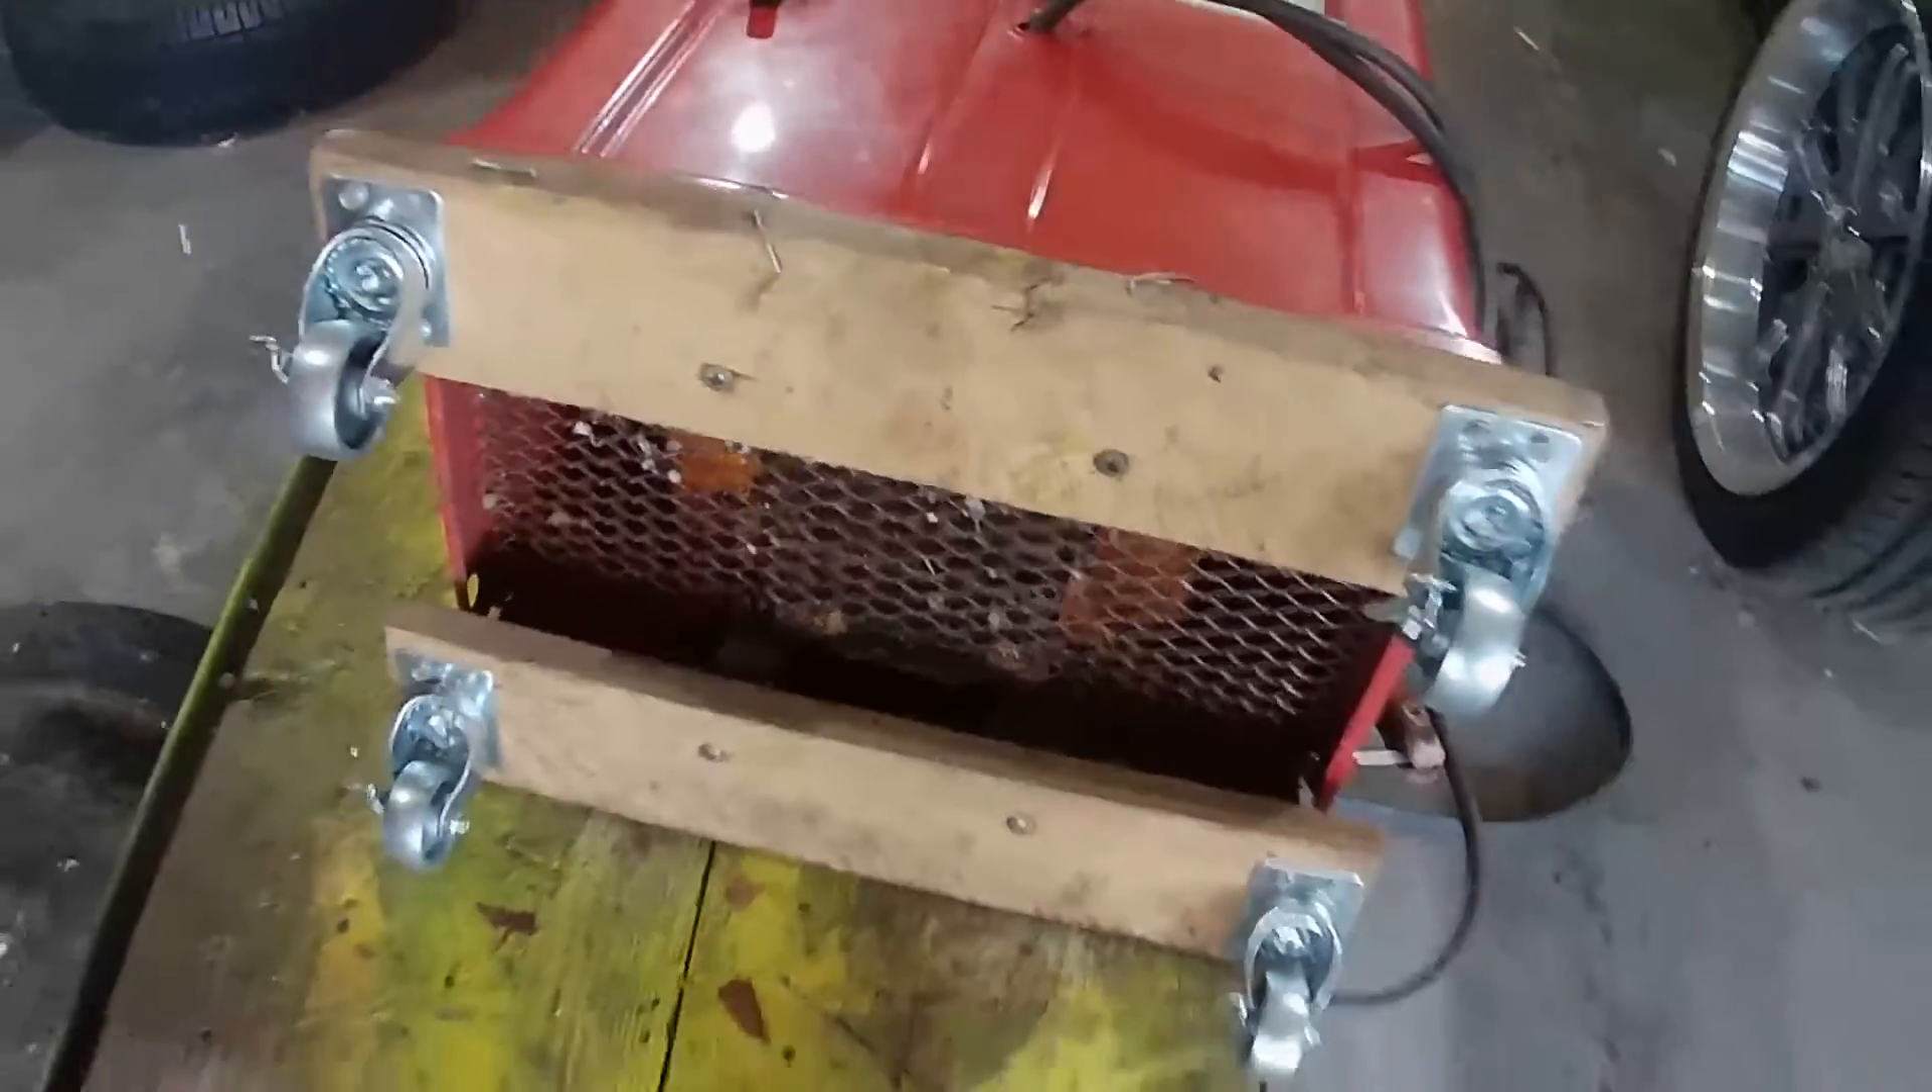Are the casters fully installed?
Yes.